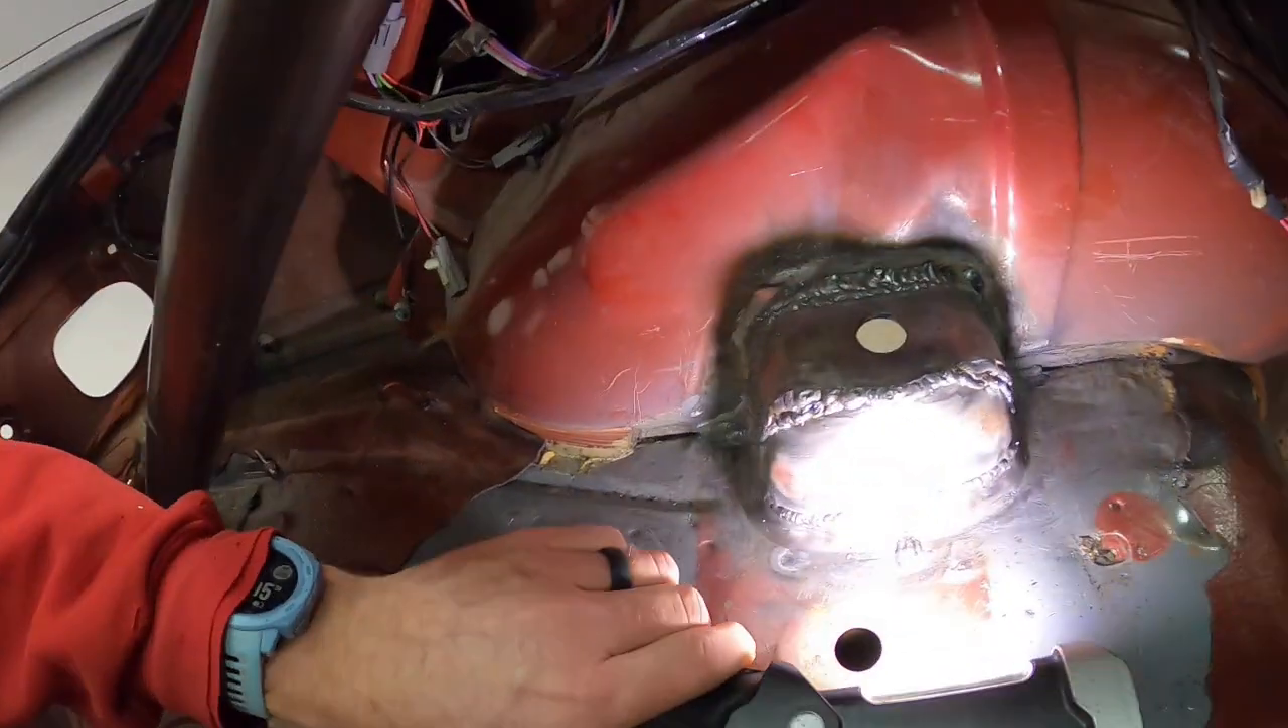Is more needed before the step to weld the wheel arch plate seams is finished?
No.